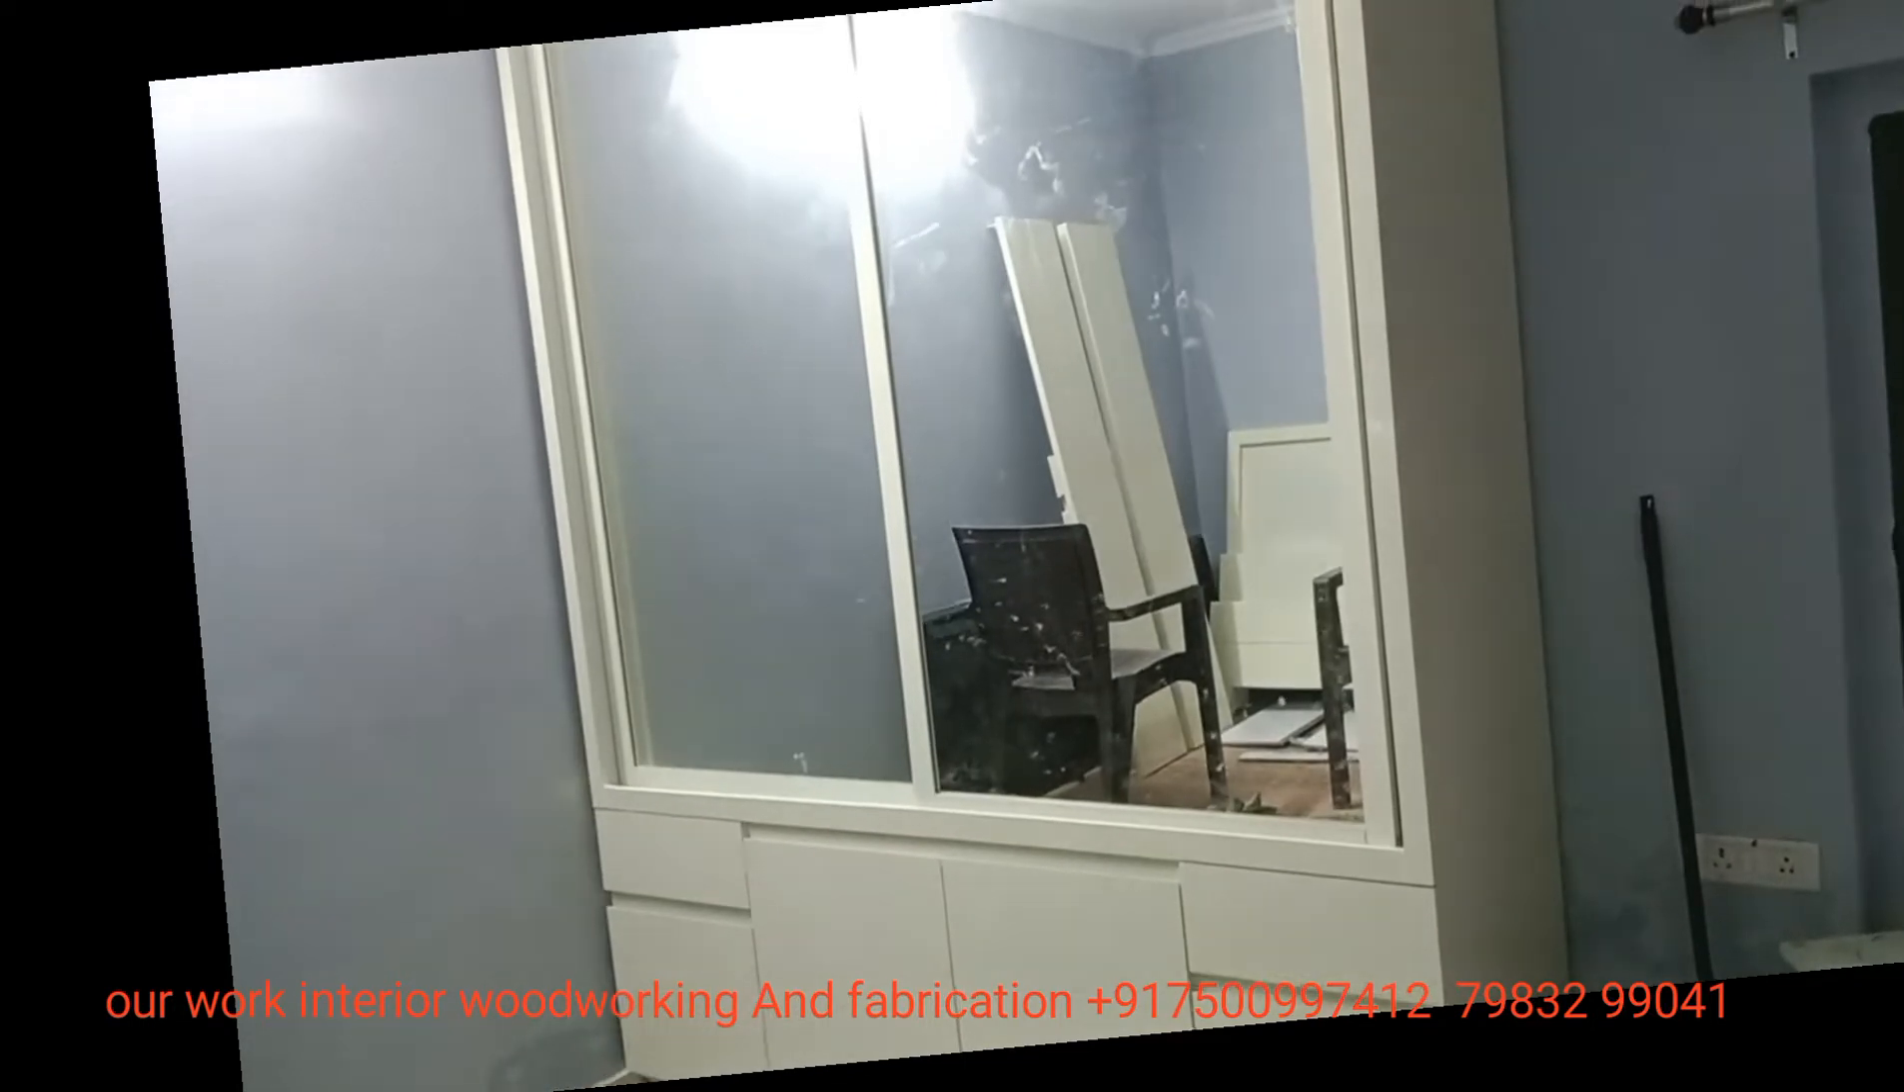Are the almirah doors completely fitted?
Yes.